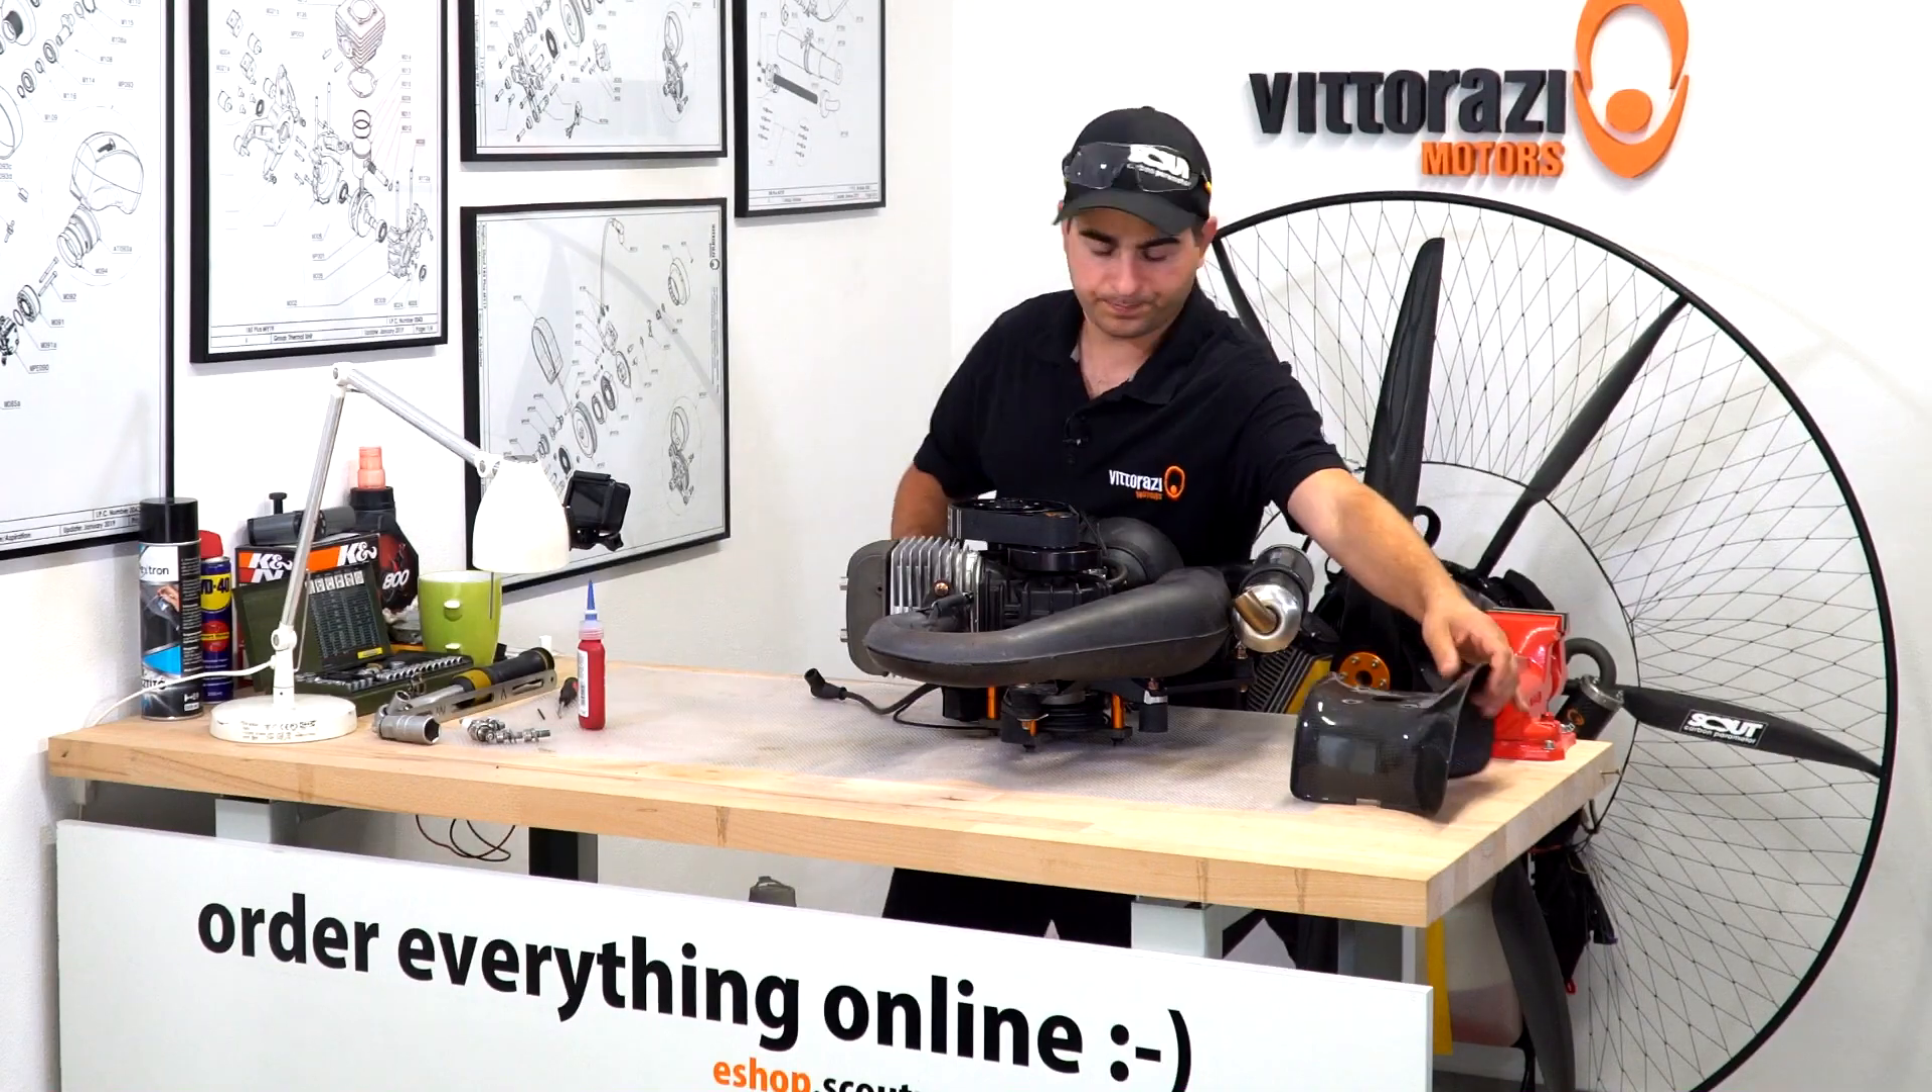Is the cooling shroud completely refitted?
No.